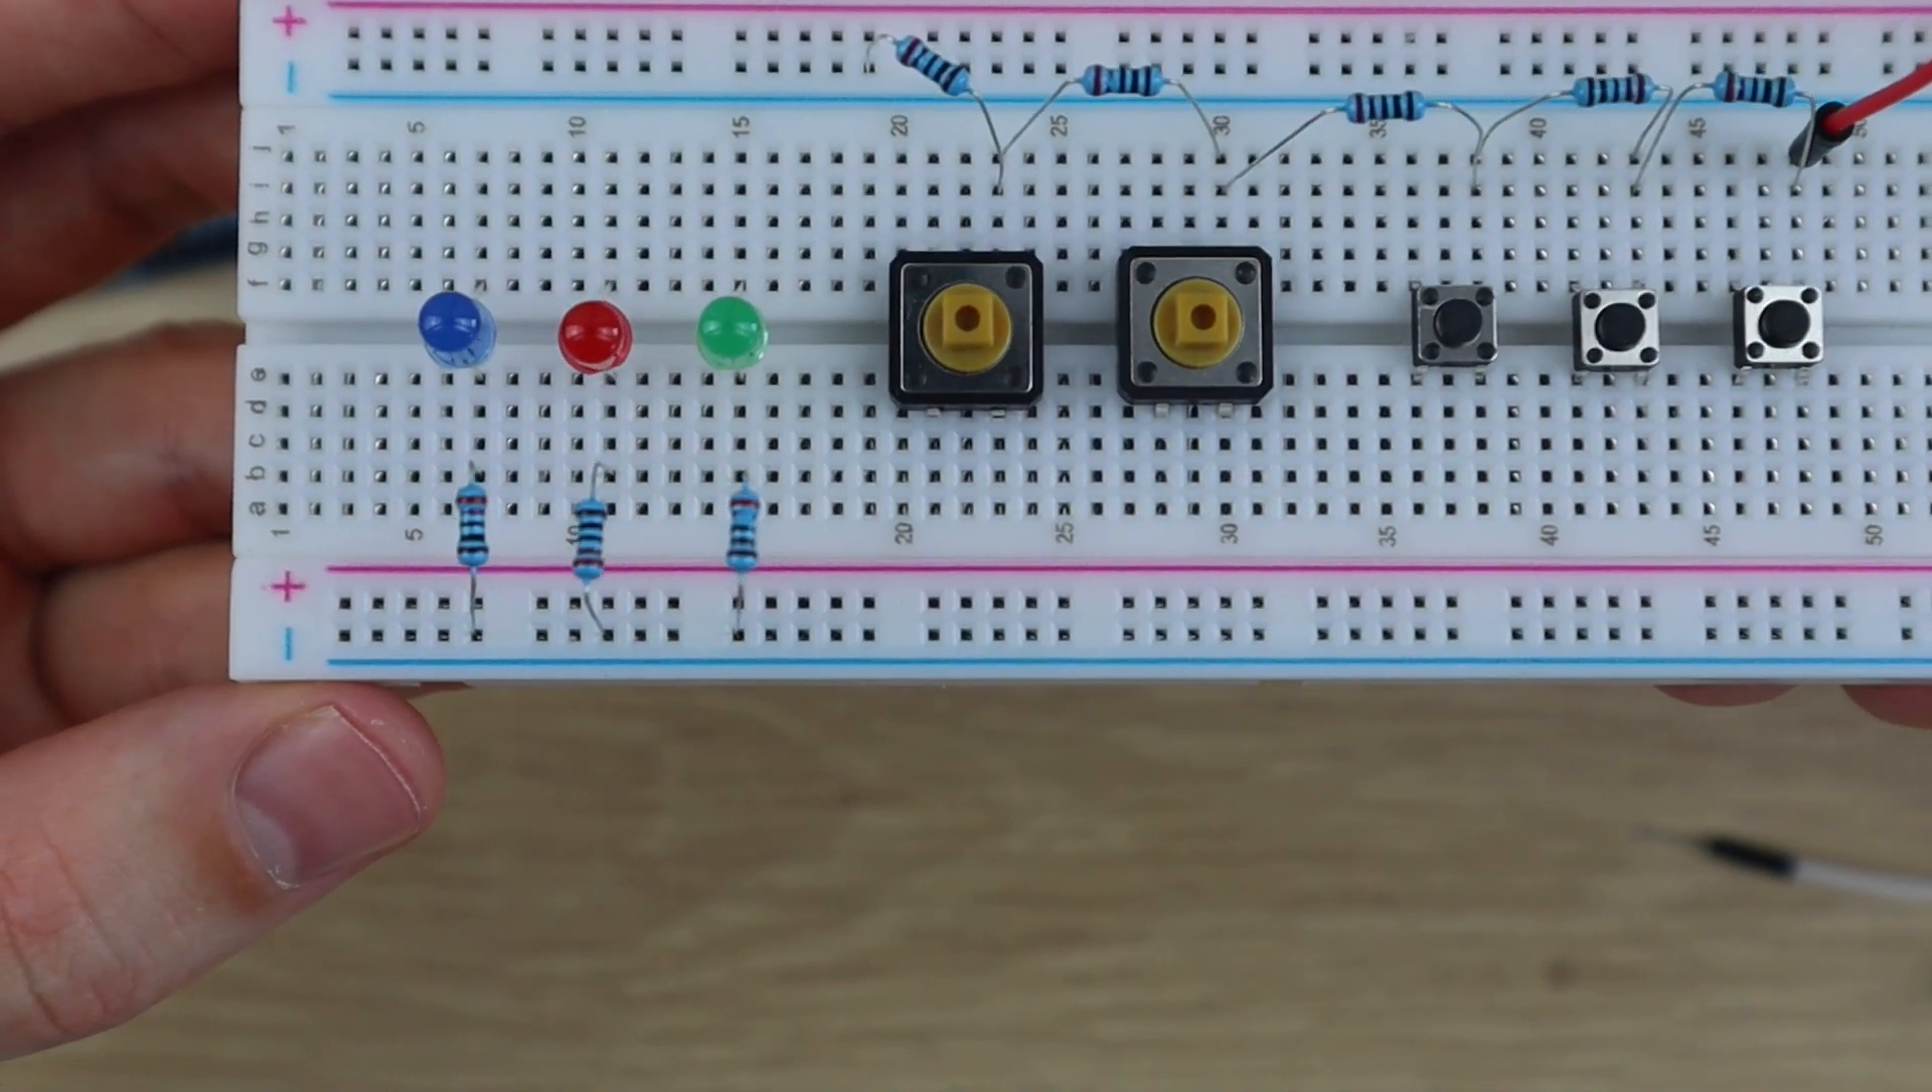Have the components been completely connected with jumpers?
No.